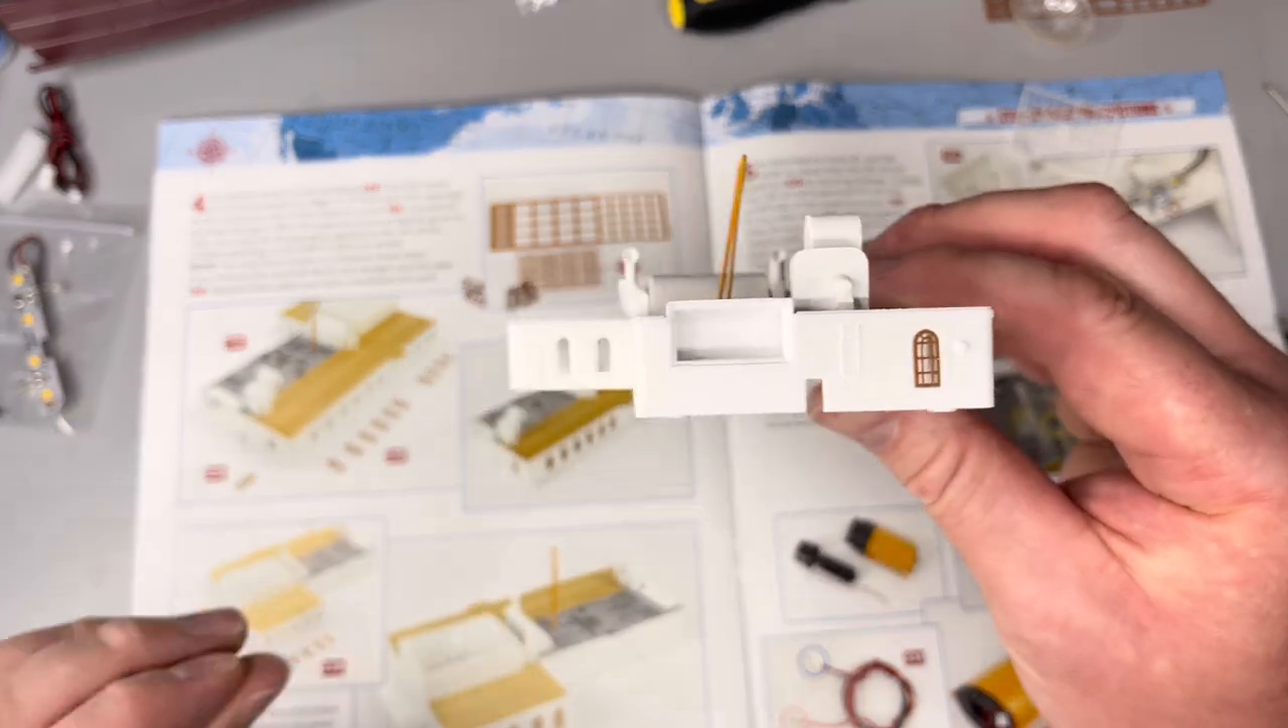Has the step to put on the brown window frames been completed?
No.